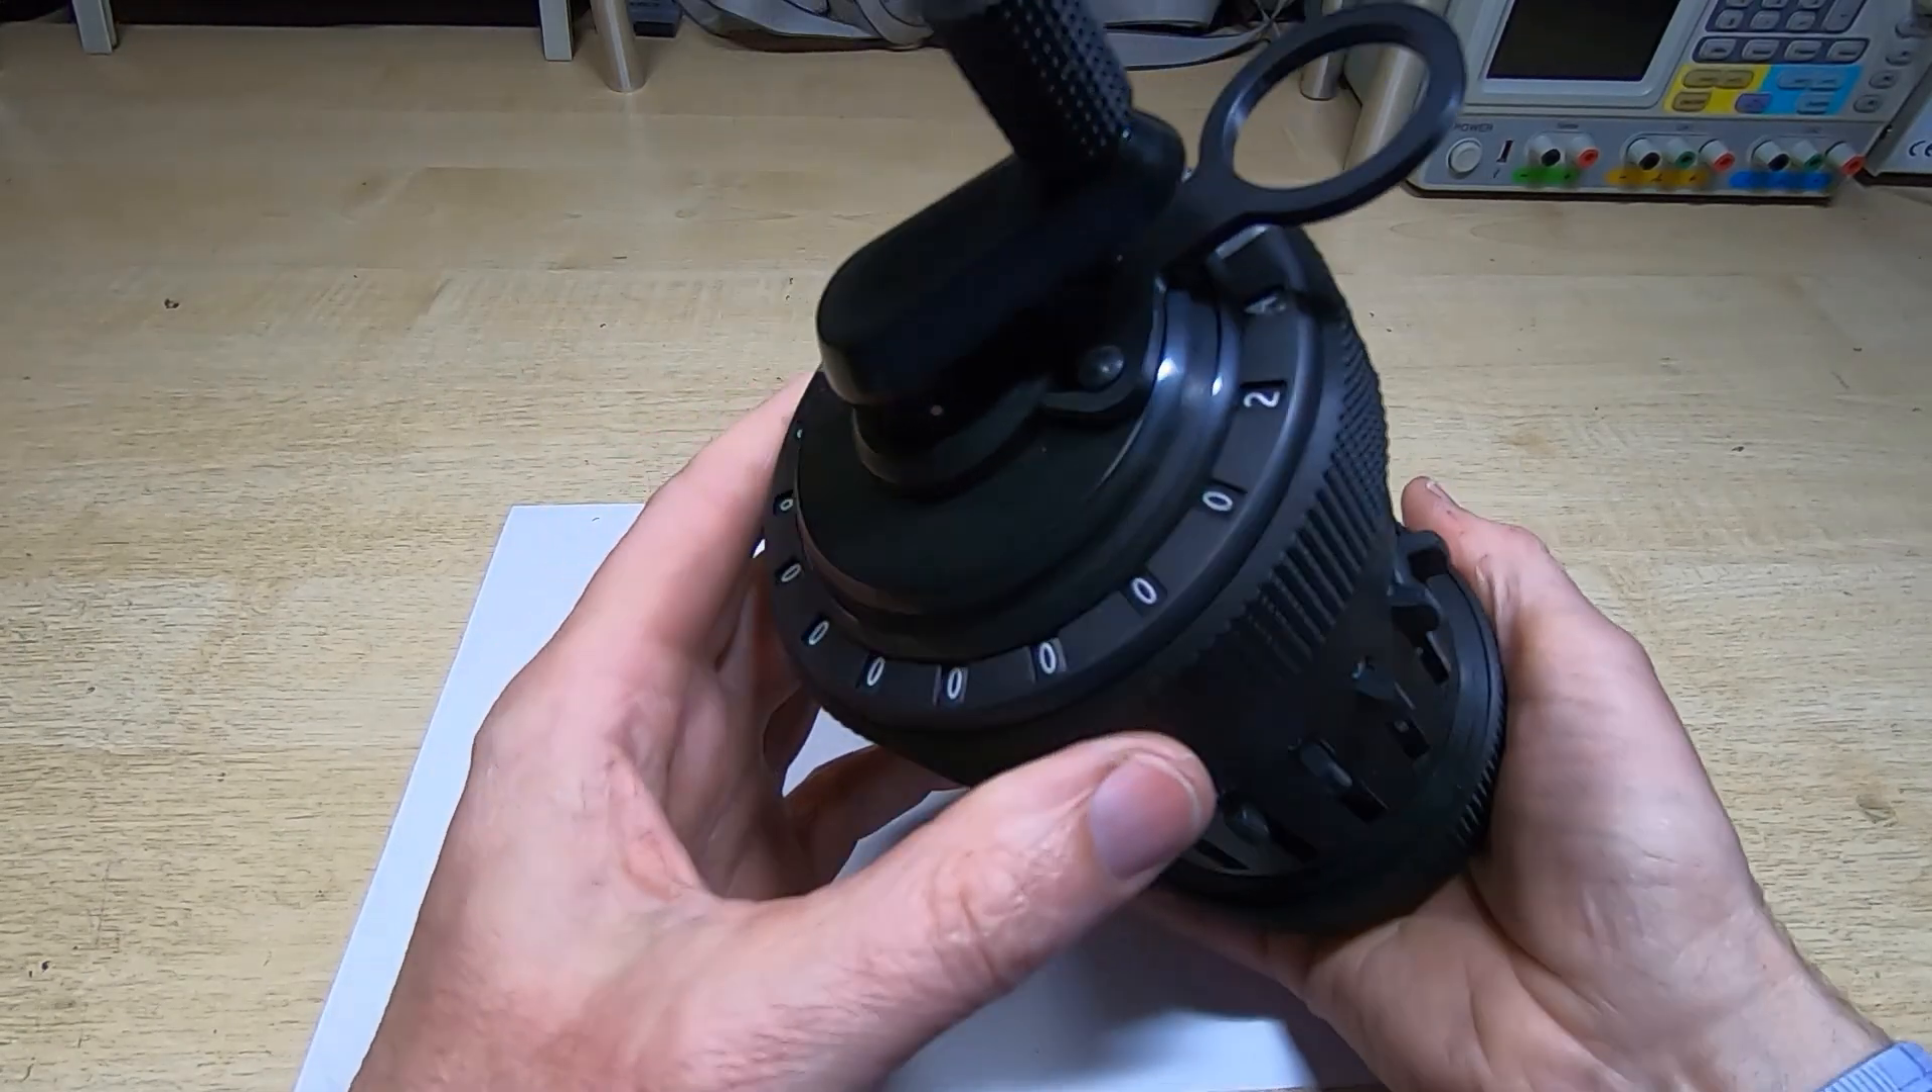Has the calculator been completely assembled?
Yes.